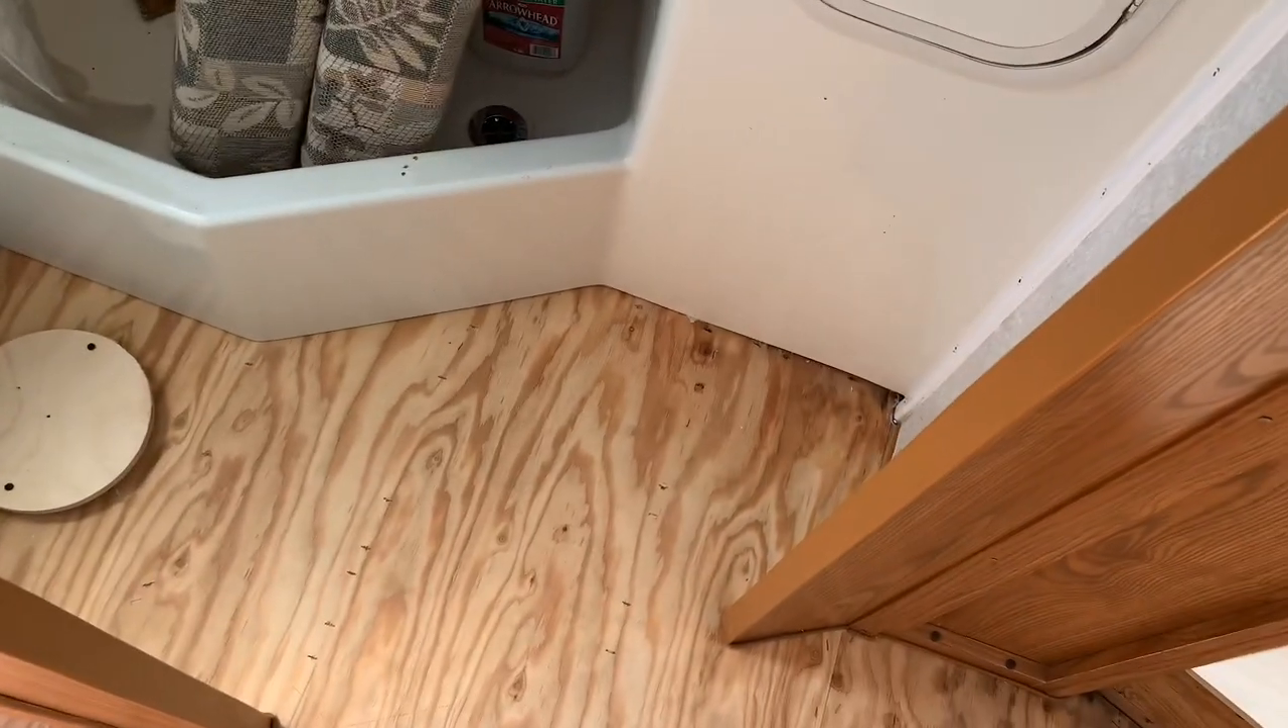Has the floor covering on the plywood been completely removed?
Yes.